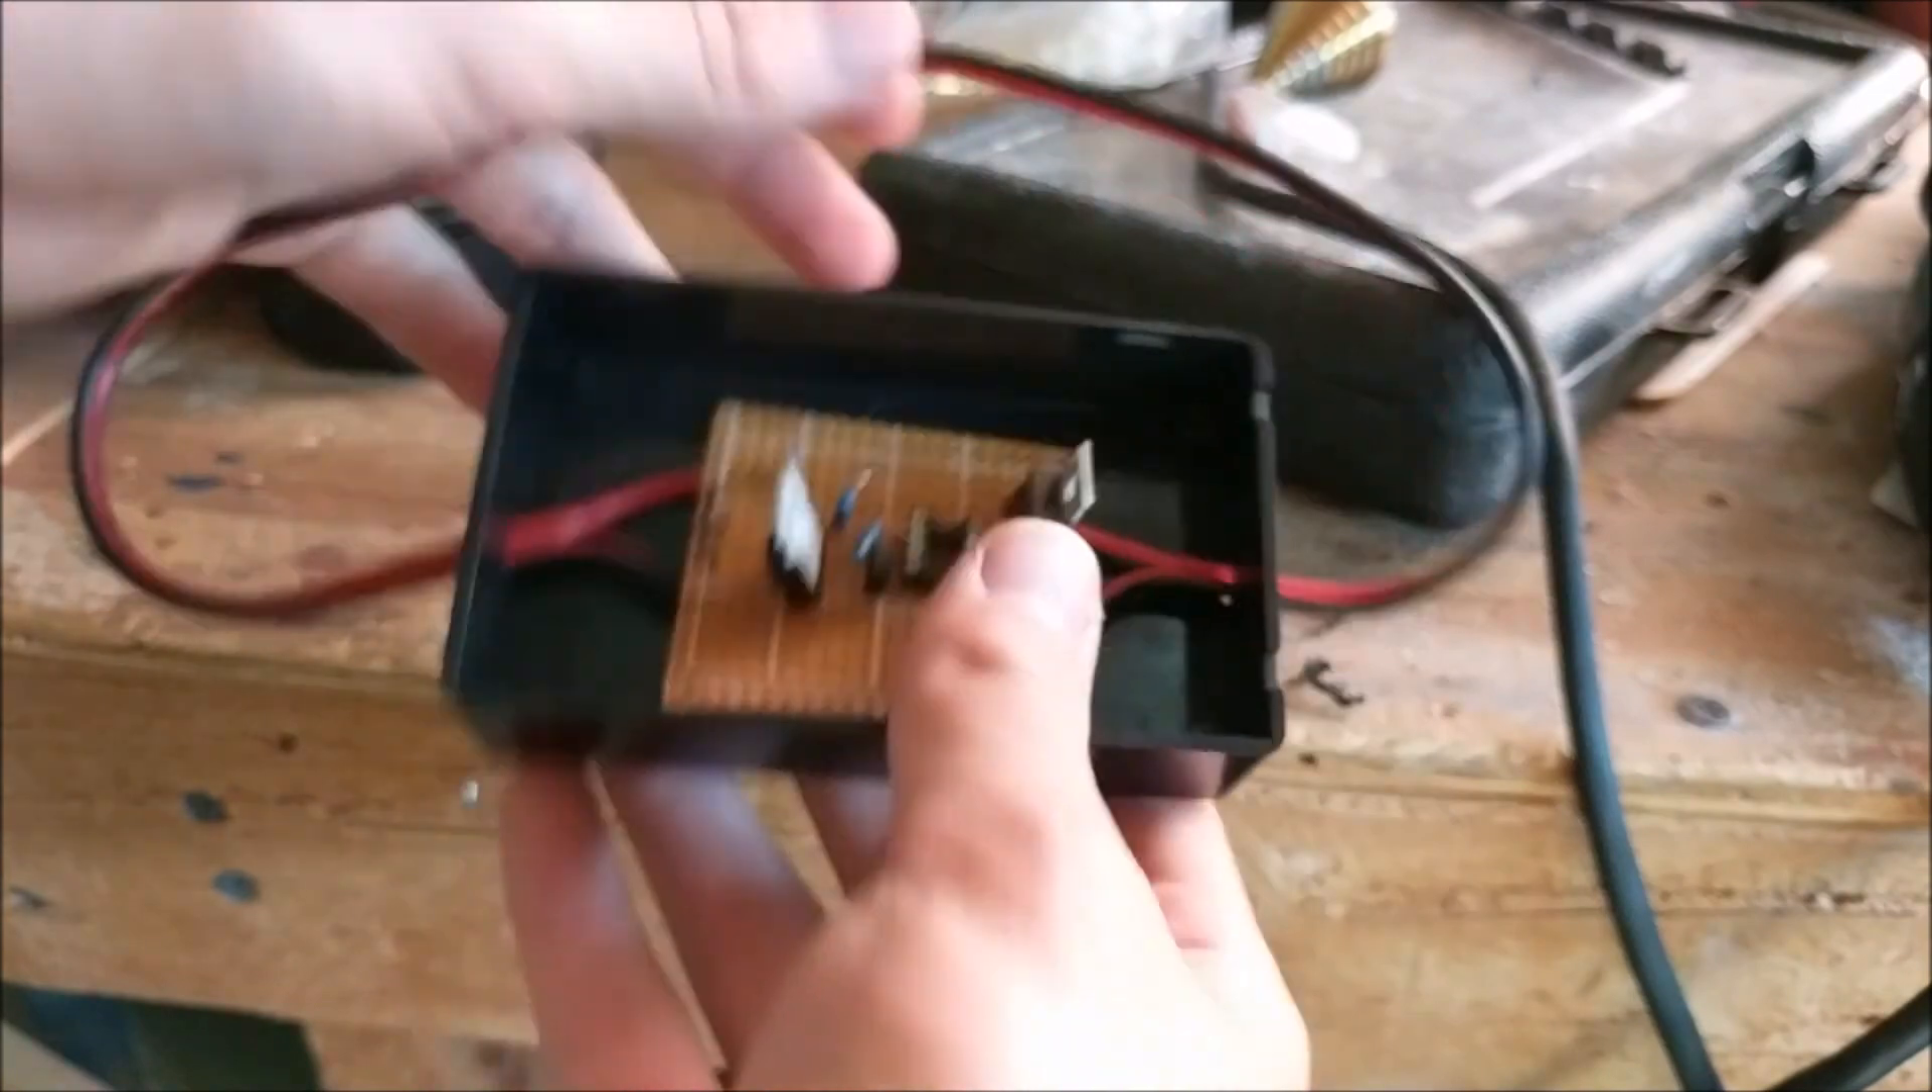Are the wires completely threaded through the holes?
Yes.